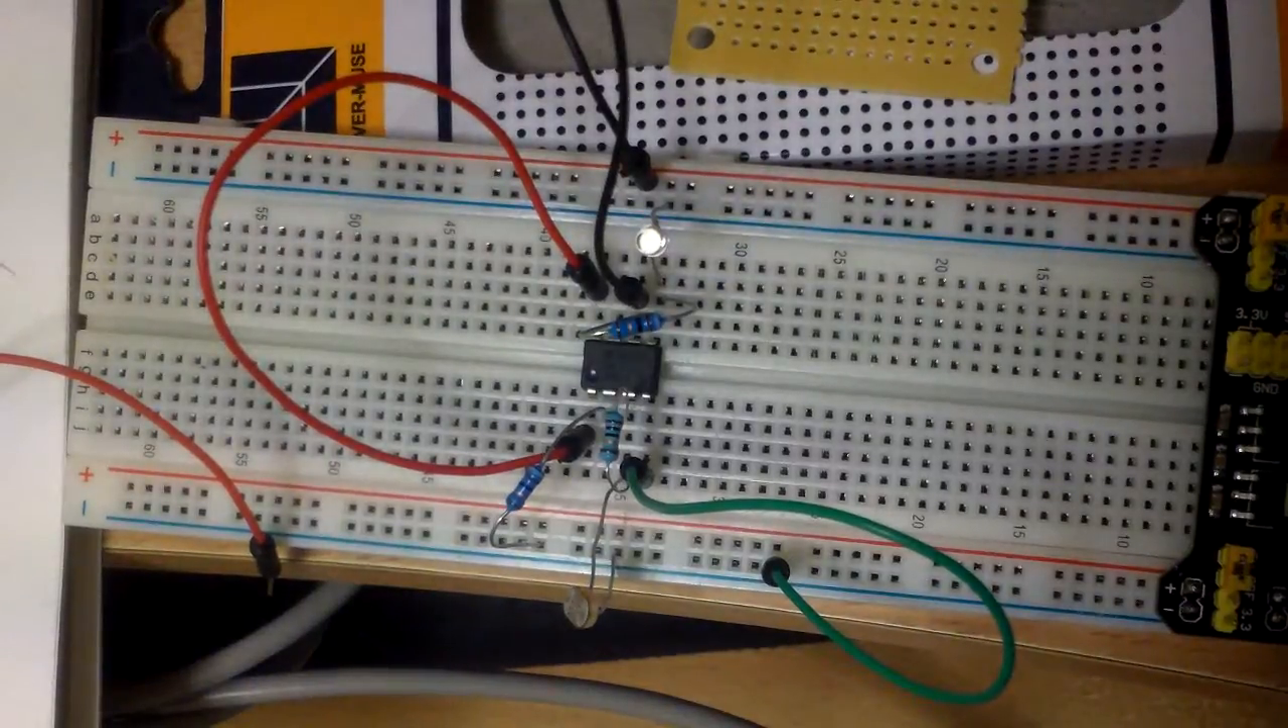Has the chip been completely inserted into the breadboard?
Yes.